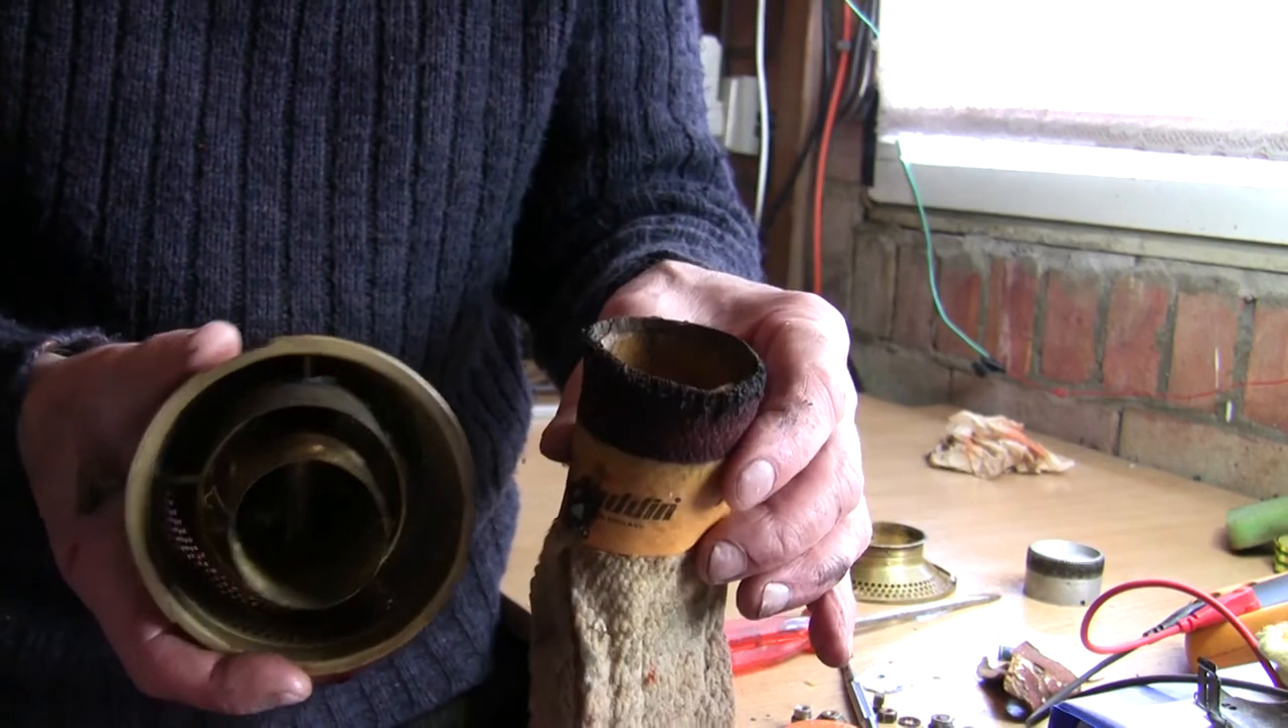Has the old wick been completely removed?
Yes.